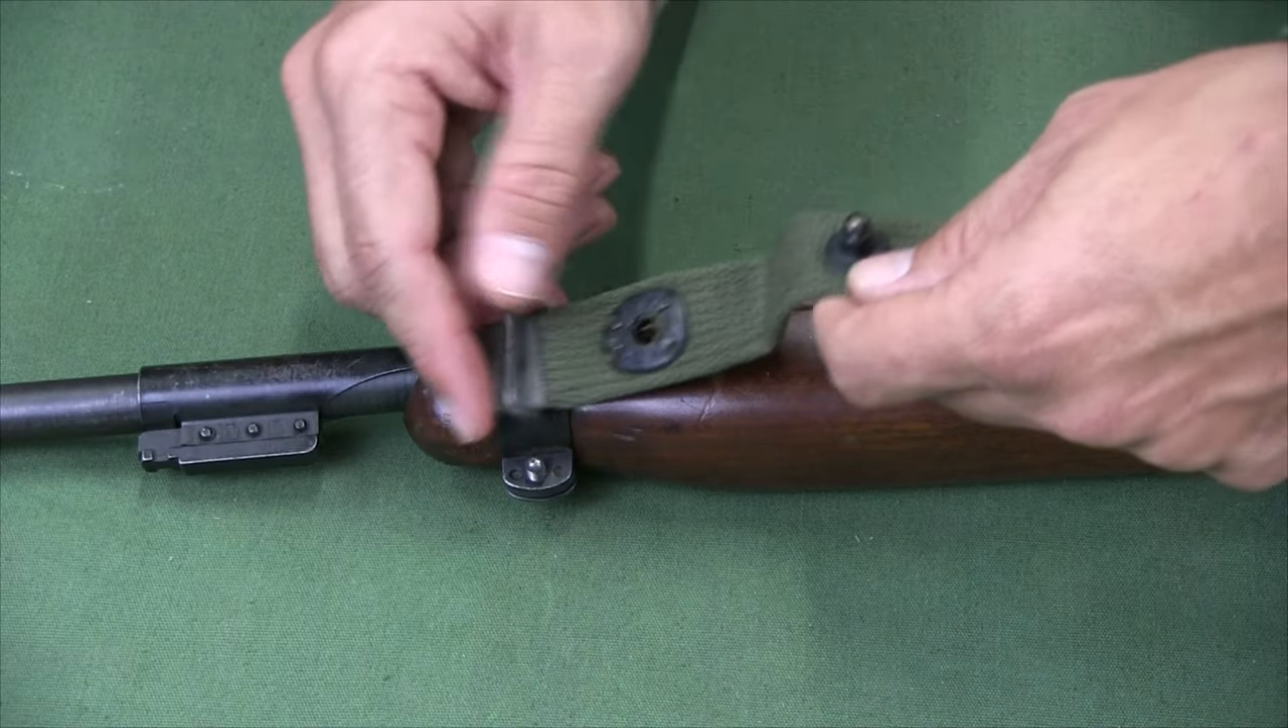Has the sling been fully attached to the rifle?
No.